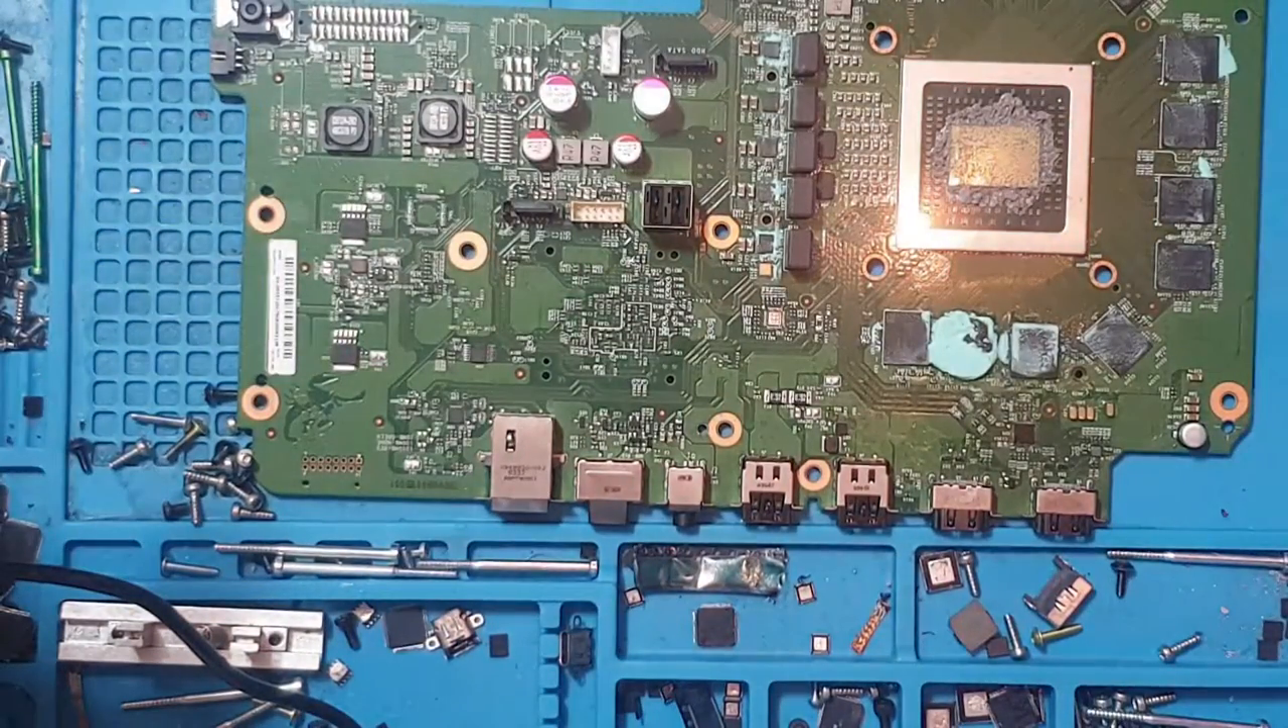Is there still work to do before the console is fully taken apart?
No.